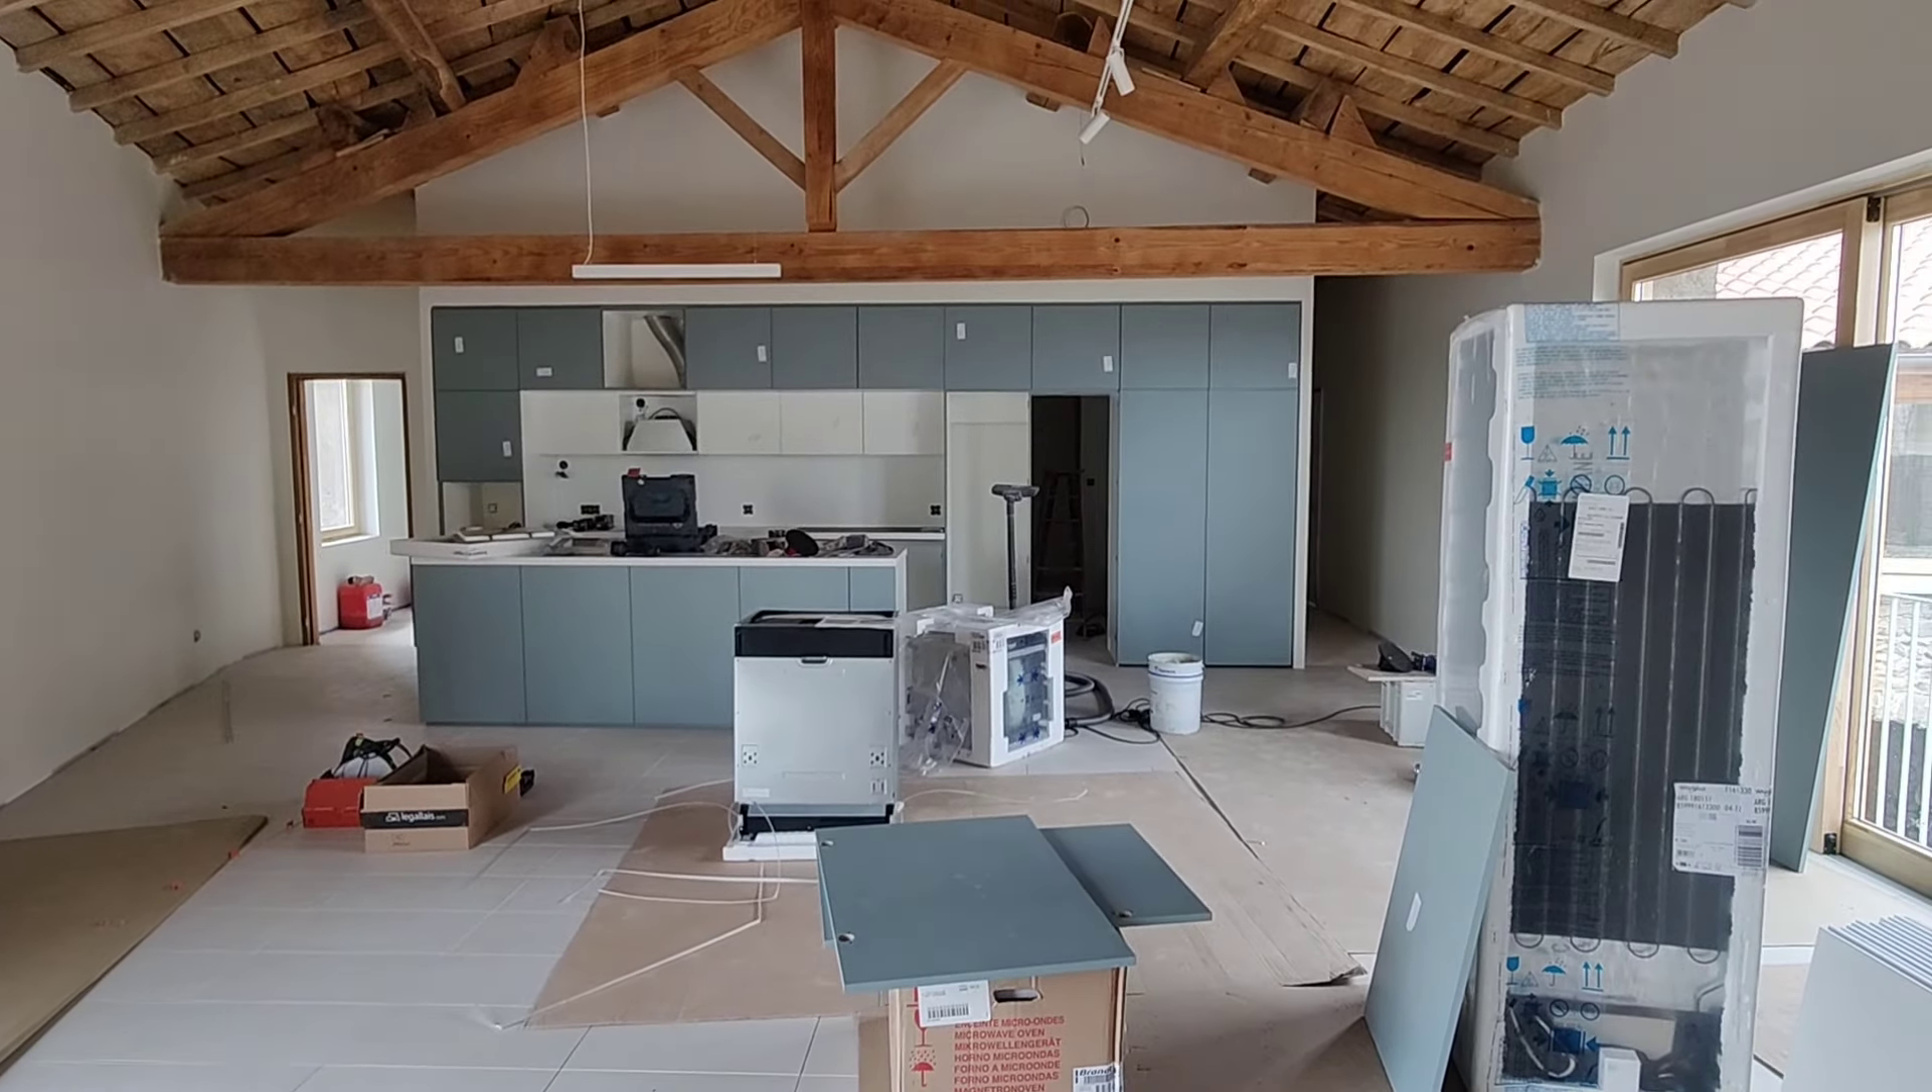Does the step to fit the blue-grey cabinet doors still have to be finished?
Yes.